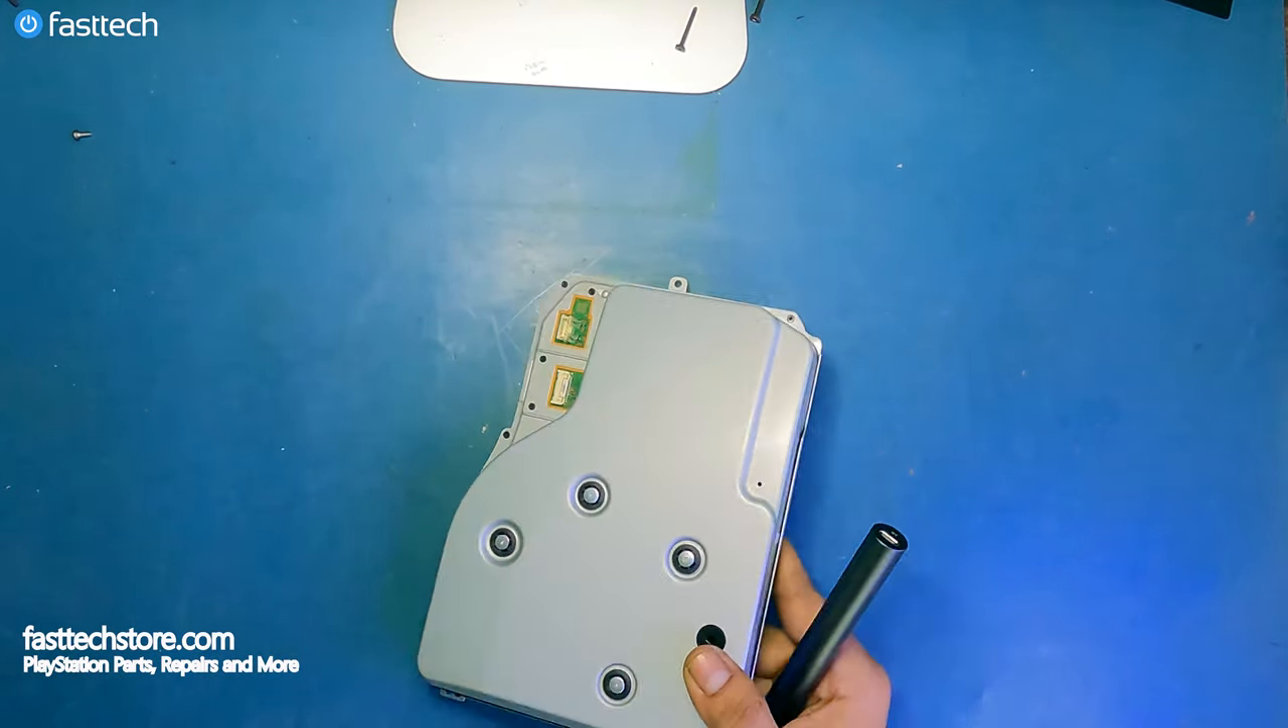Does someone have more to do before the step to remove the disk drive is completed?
No.